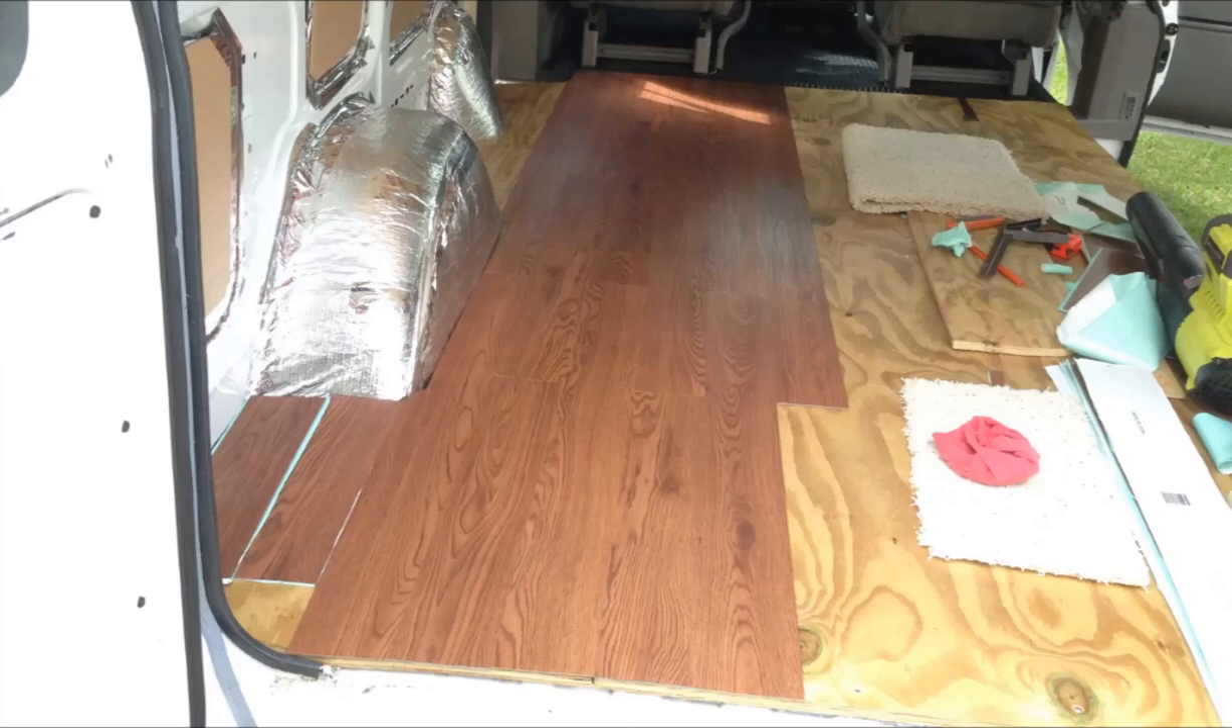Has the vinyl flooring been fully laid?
No.